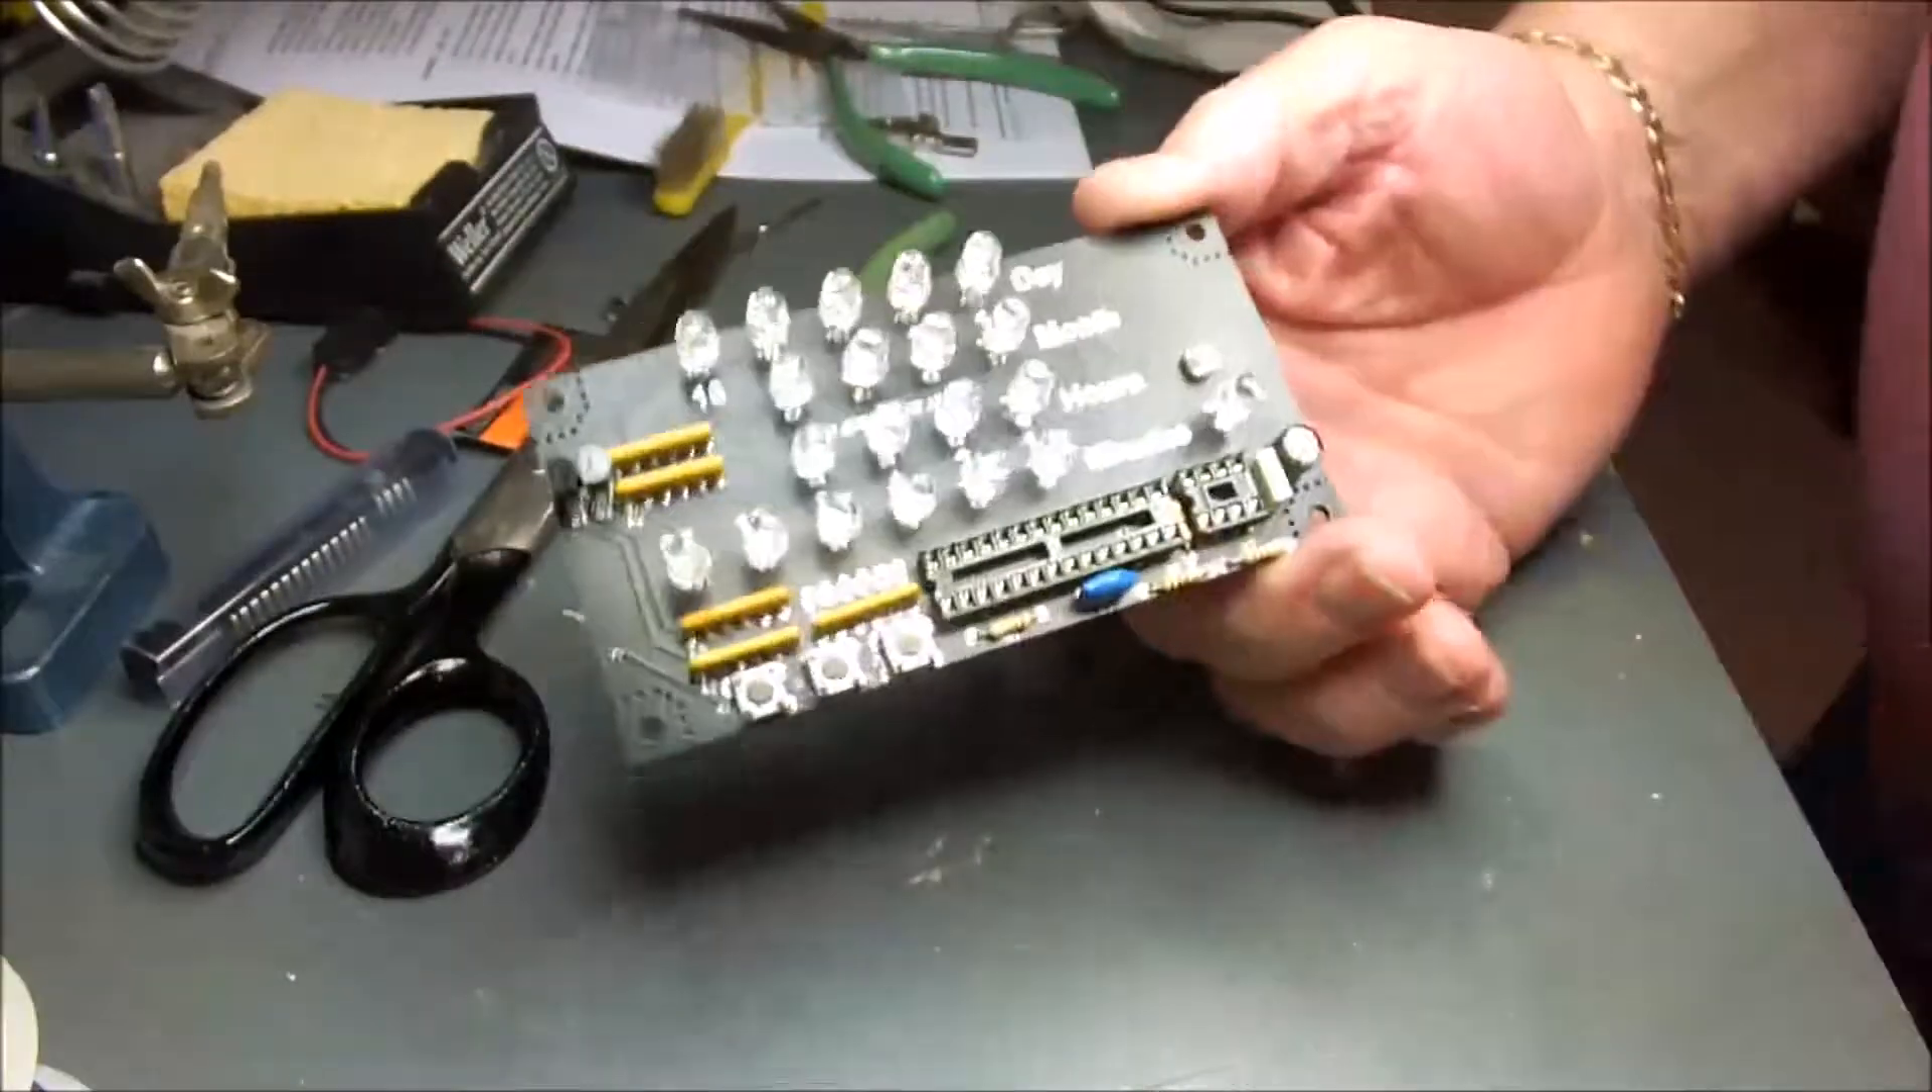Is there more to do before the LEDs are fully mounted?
No.